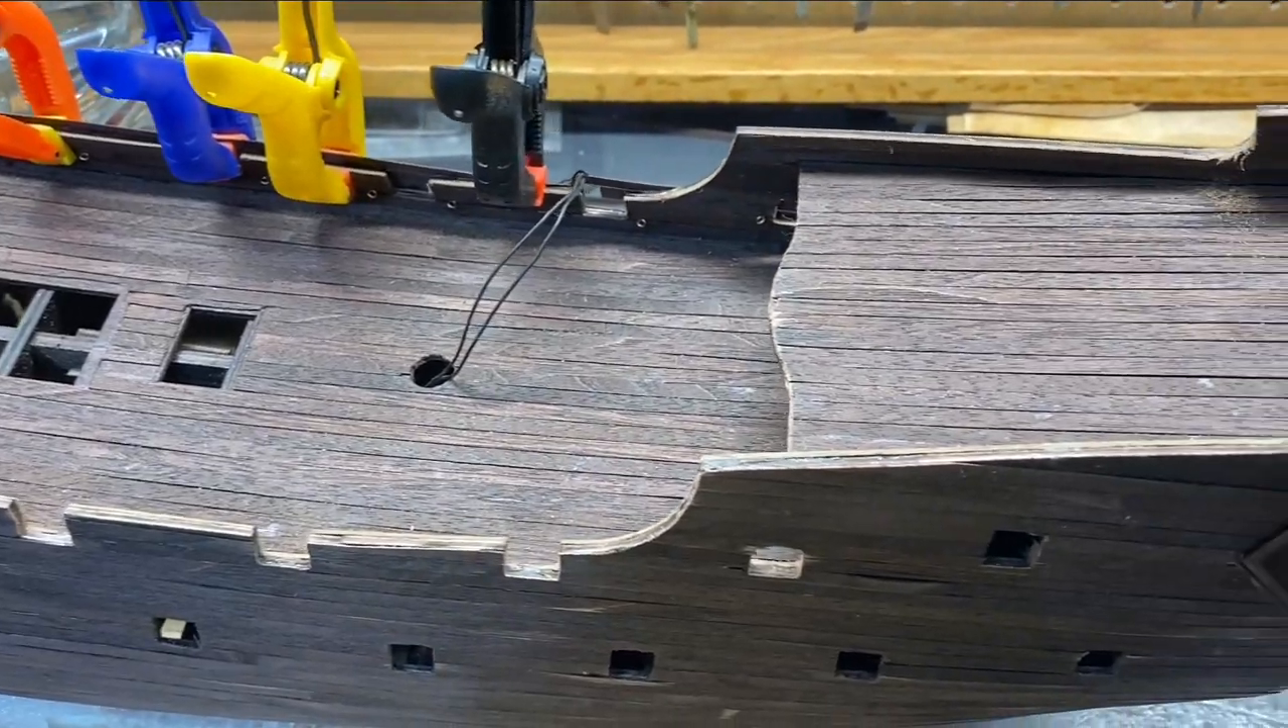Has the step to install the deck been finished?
Yes.